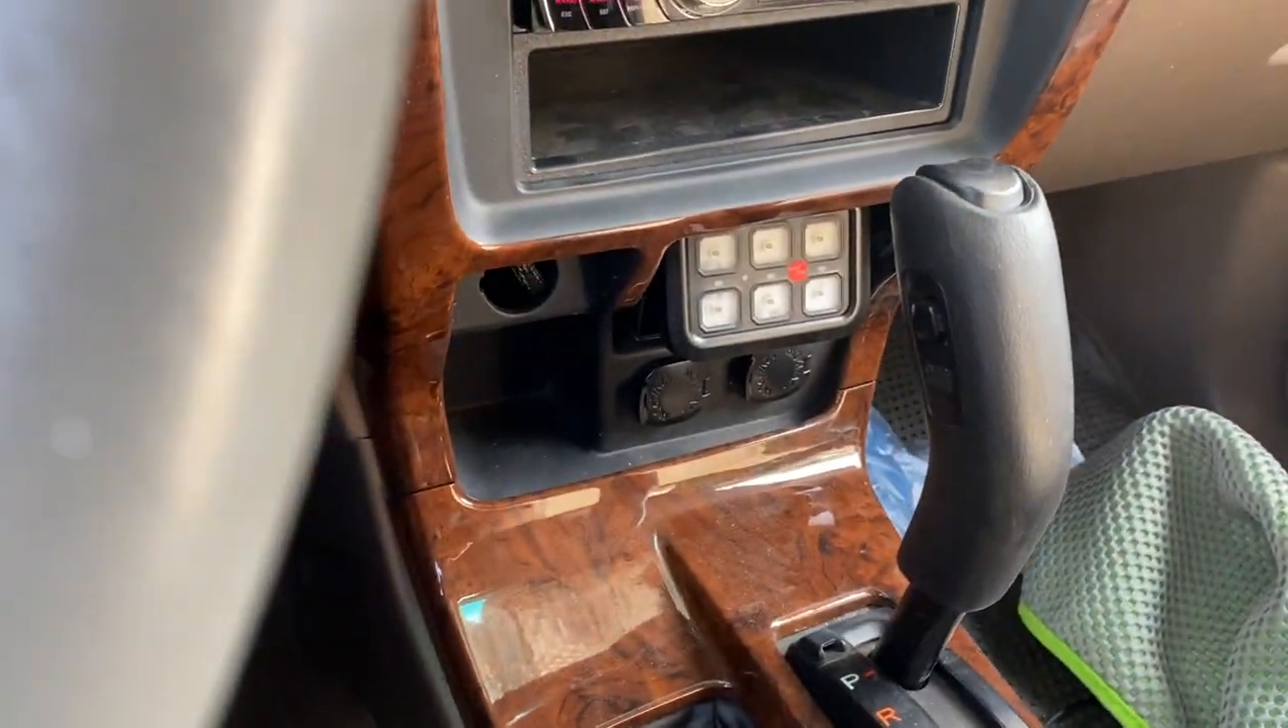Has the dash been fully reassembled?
Yes.